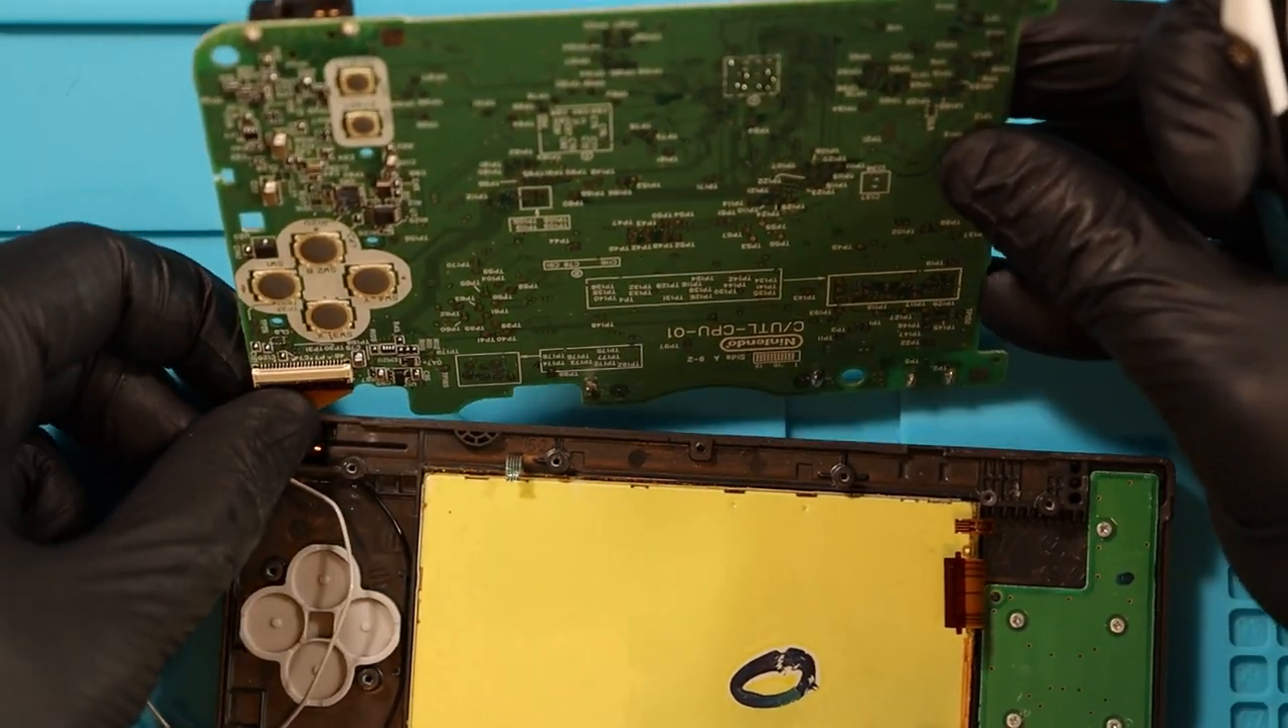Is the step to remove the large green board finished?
No.